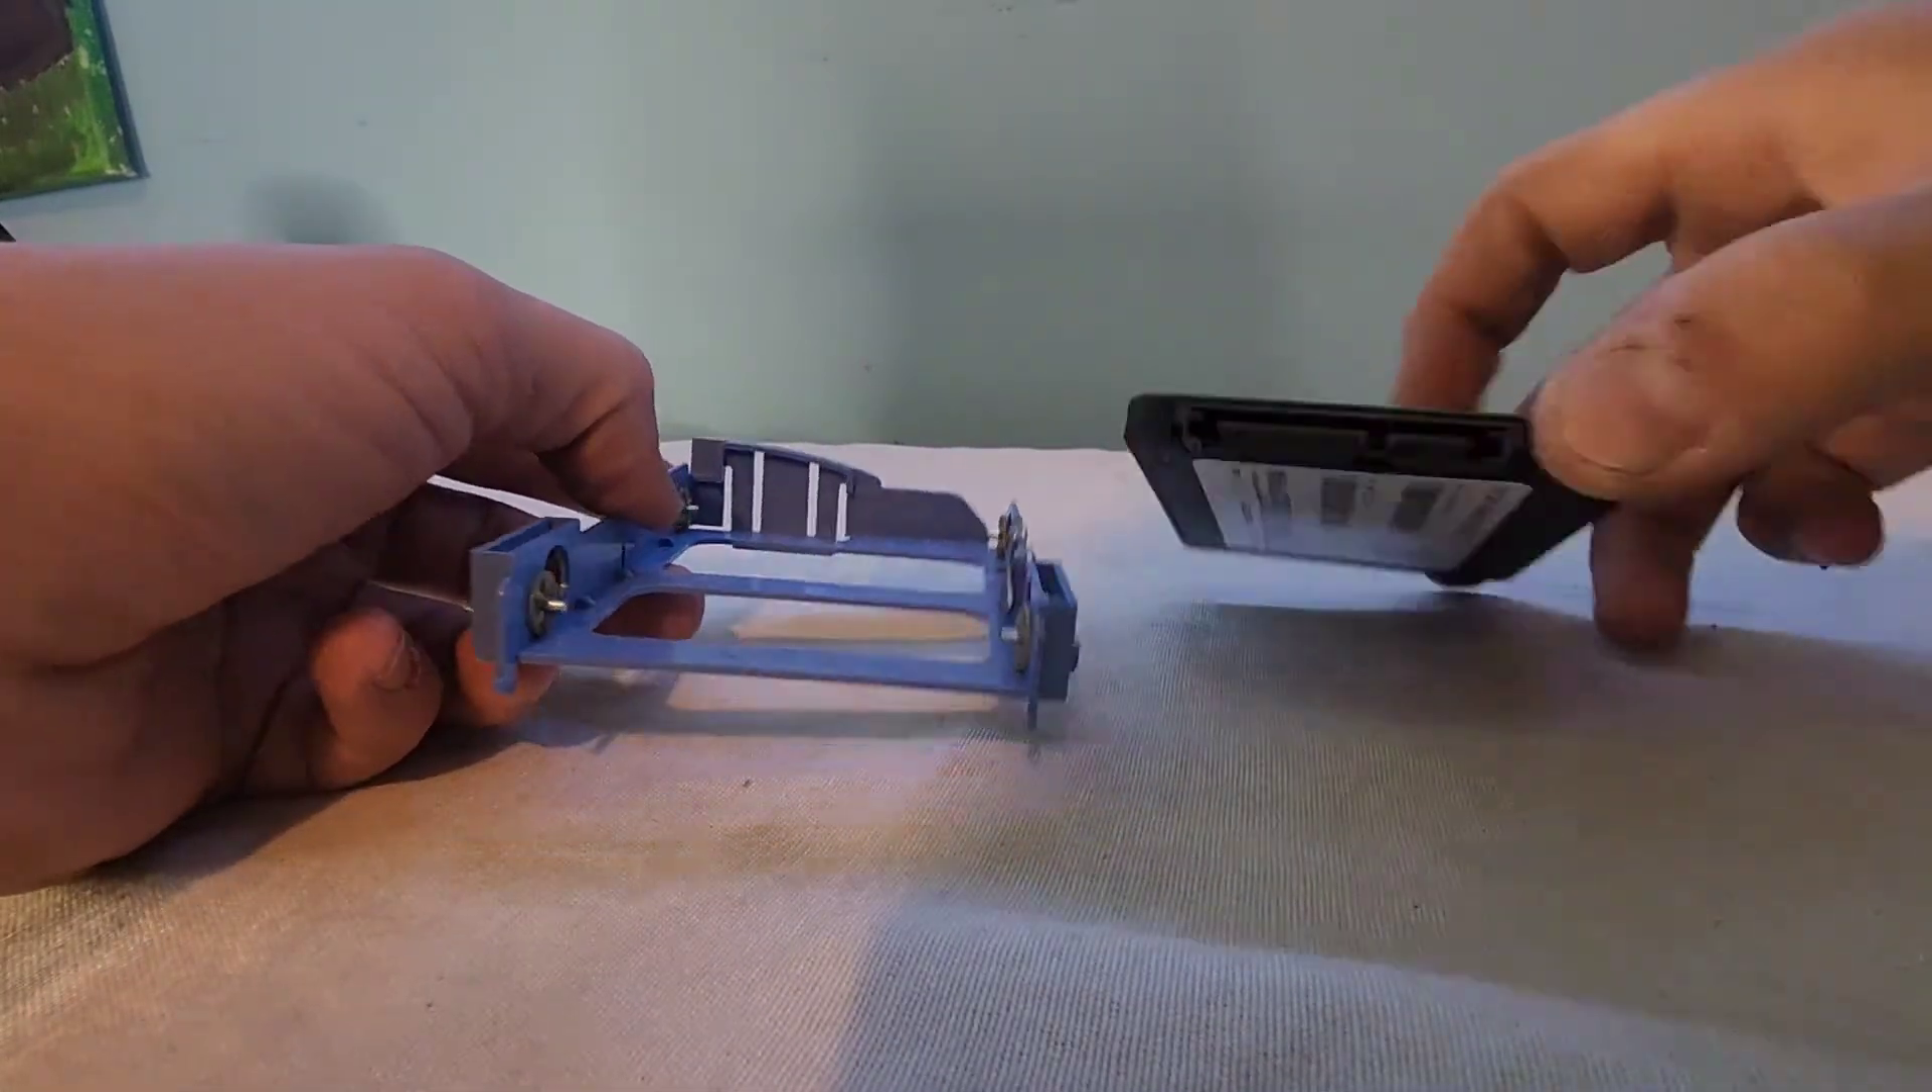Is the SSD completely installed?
No.